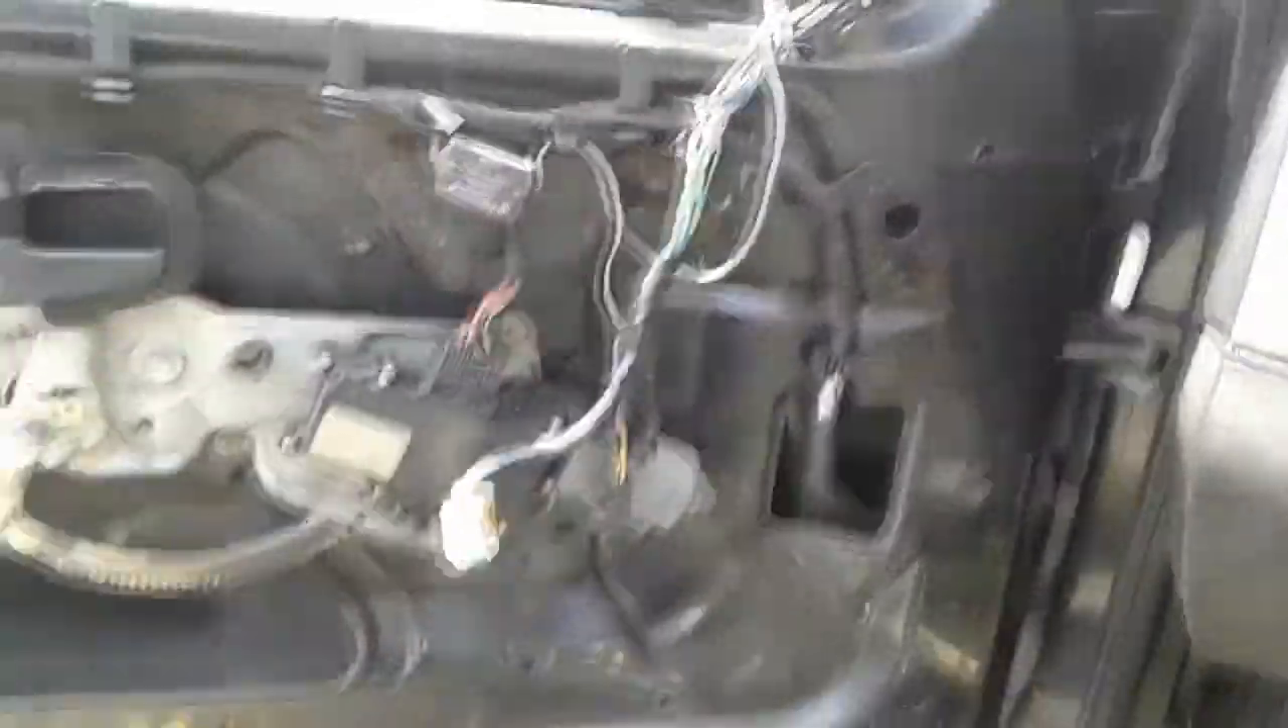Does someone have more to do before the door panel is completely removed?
No.